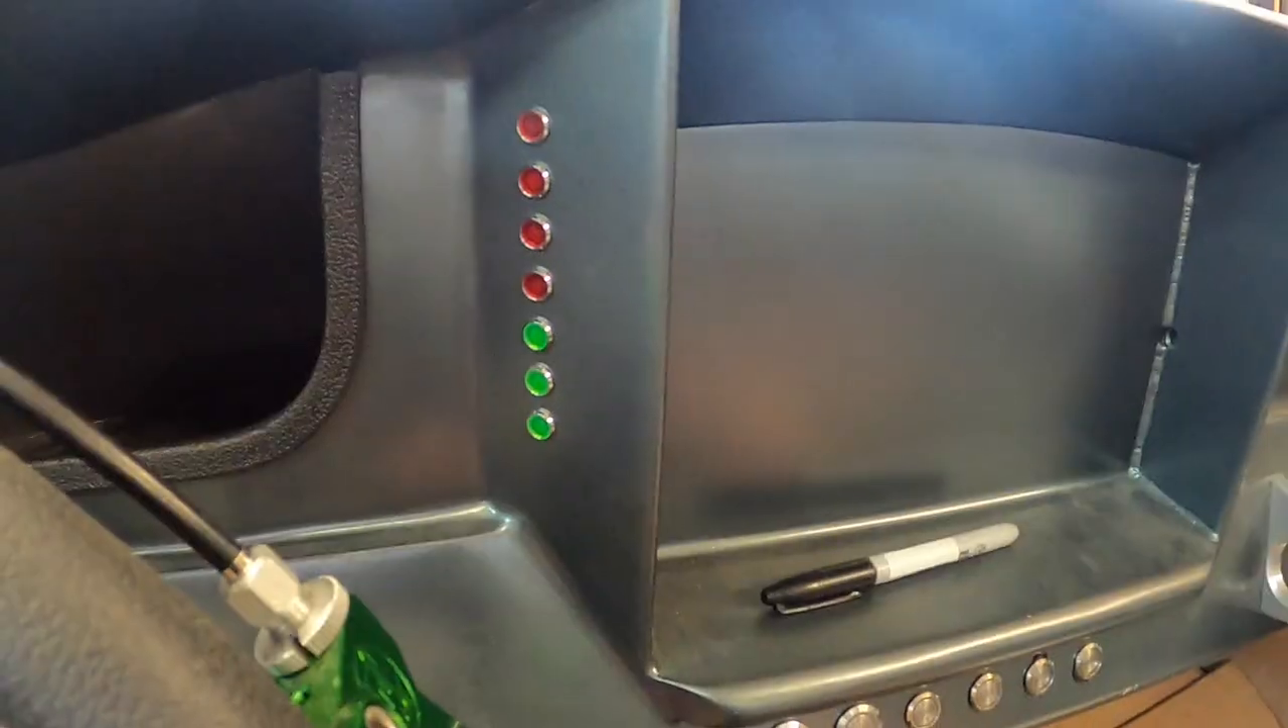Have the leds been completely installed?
Yes.